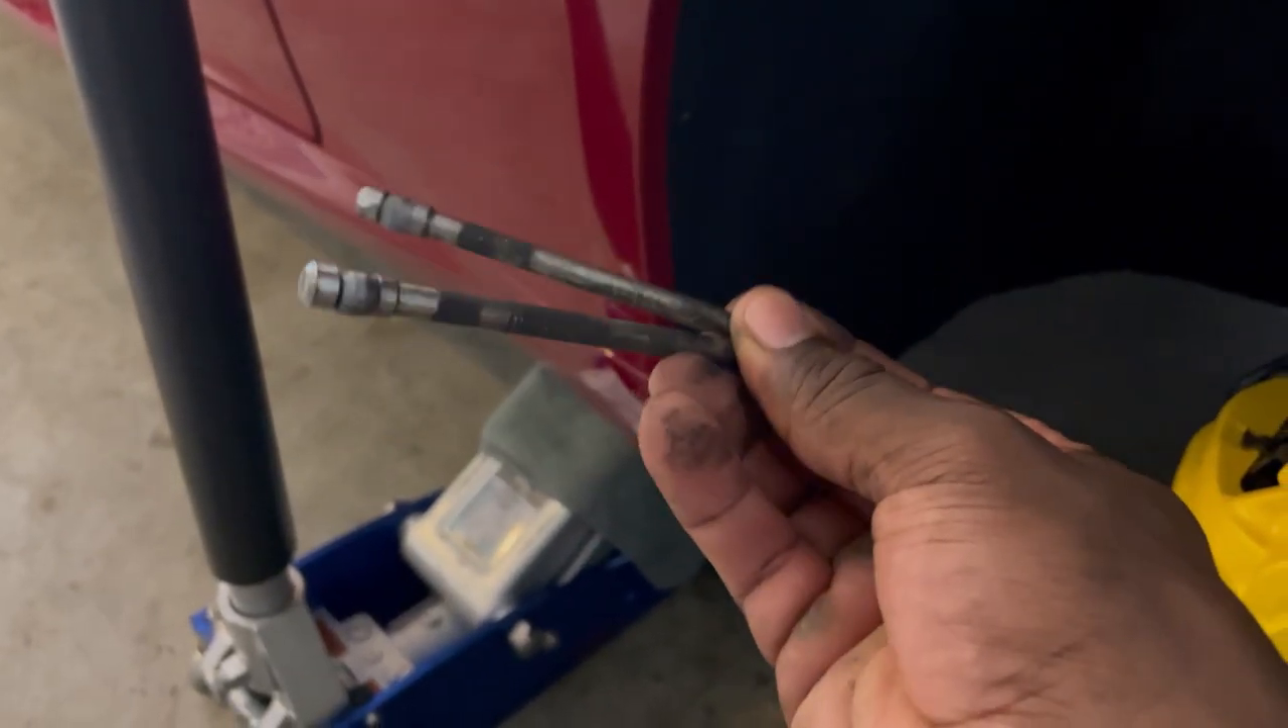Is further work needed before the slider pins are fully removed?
No.